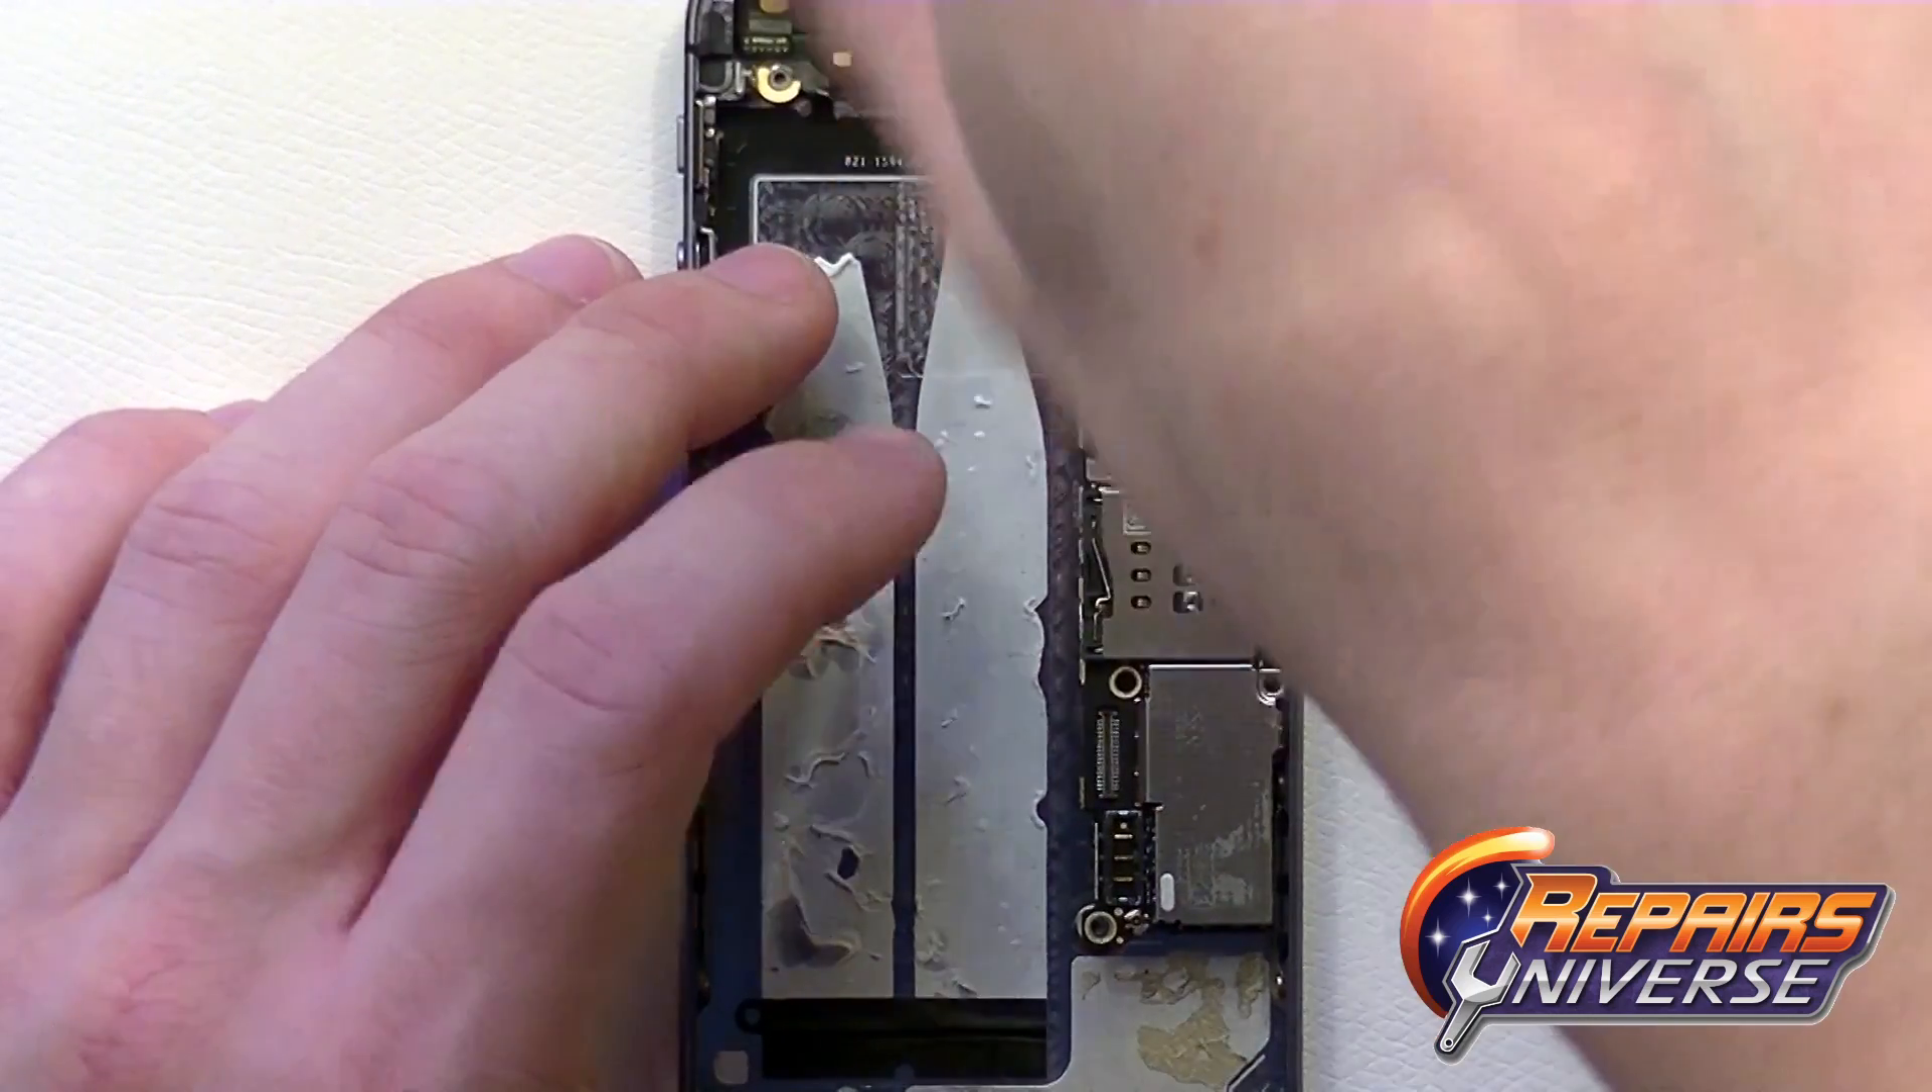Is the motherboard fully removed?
No.